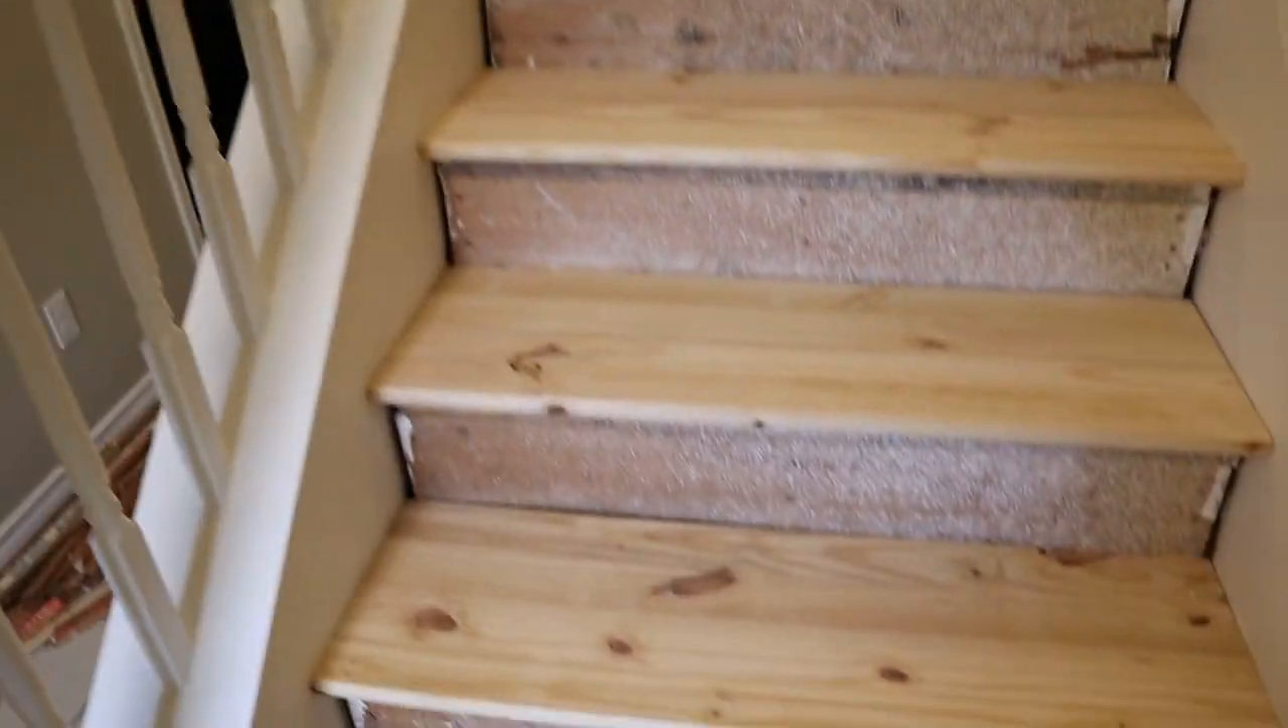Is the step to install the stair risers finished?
No.